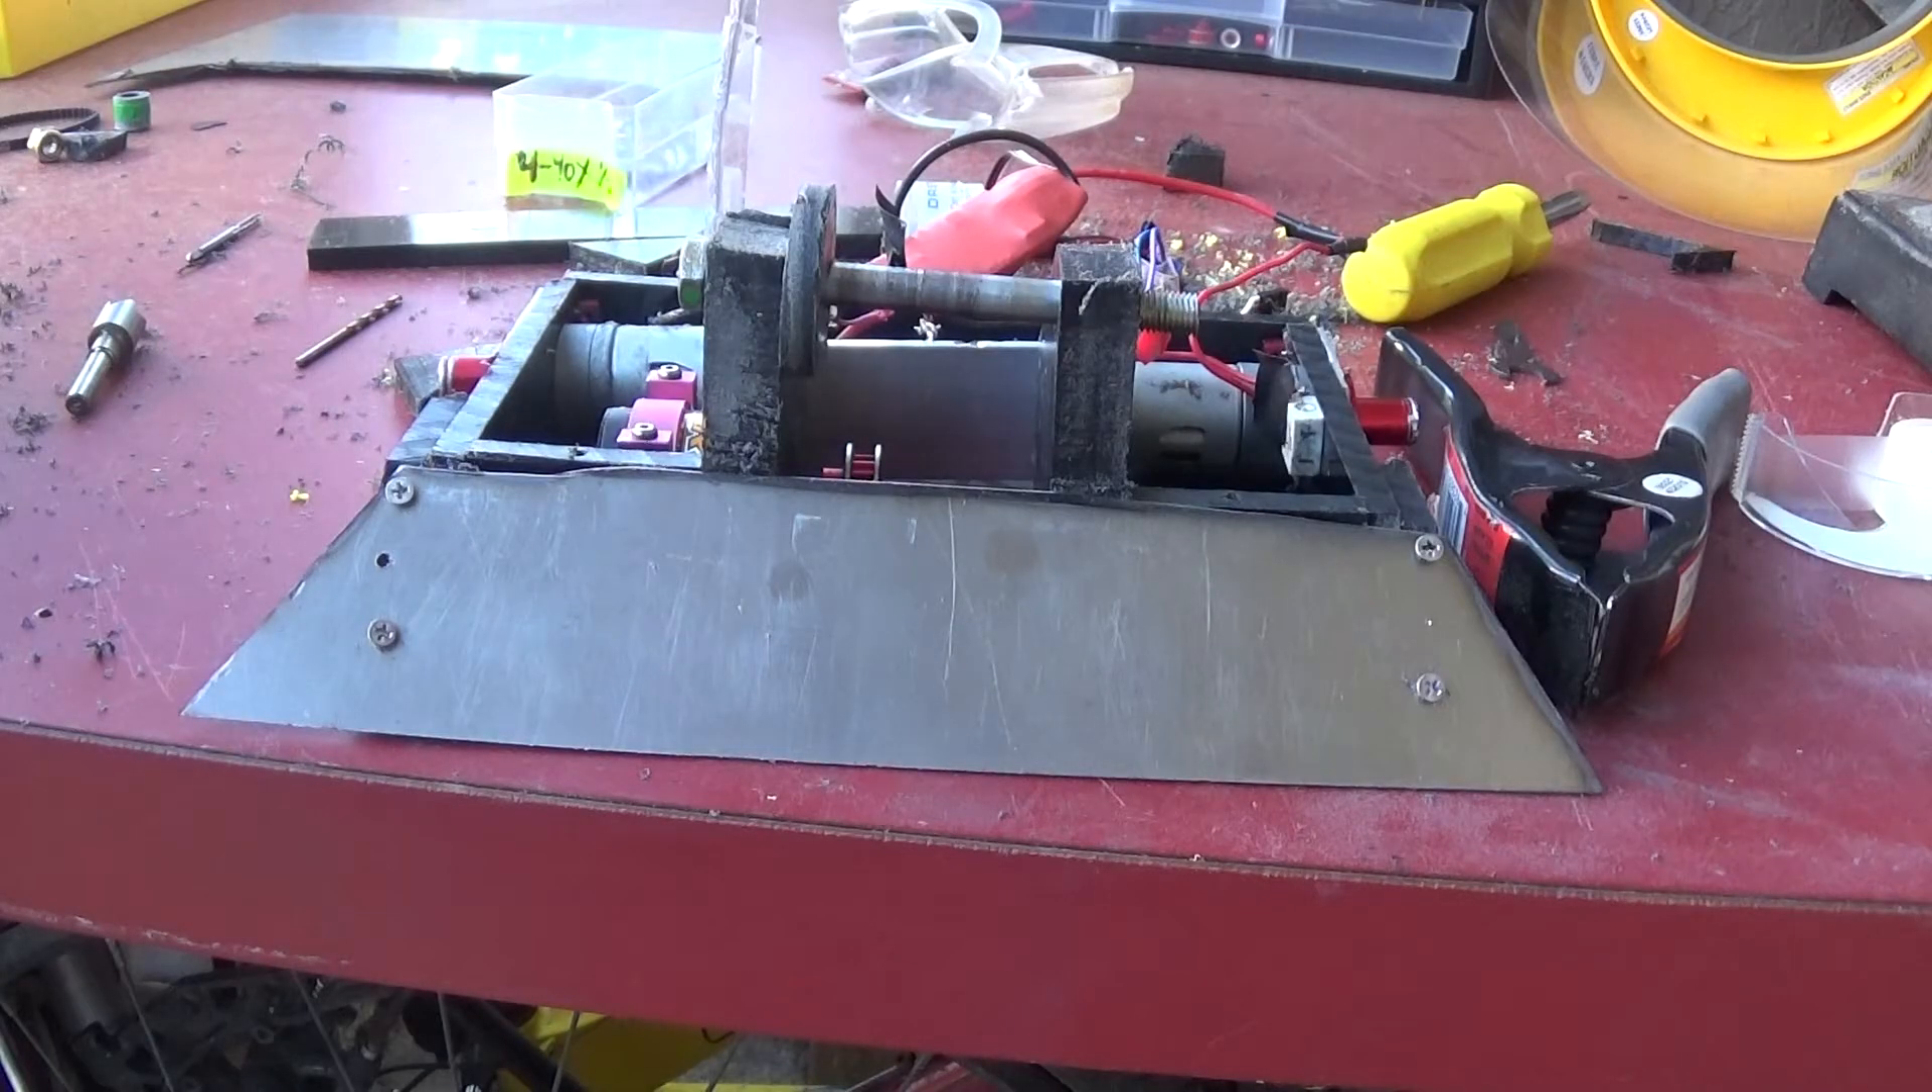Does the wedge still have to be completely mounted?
No.